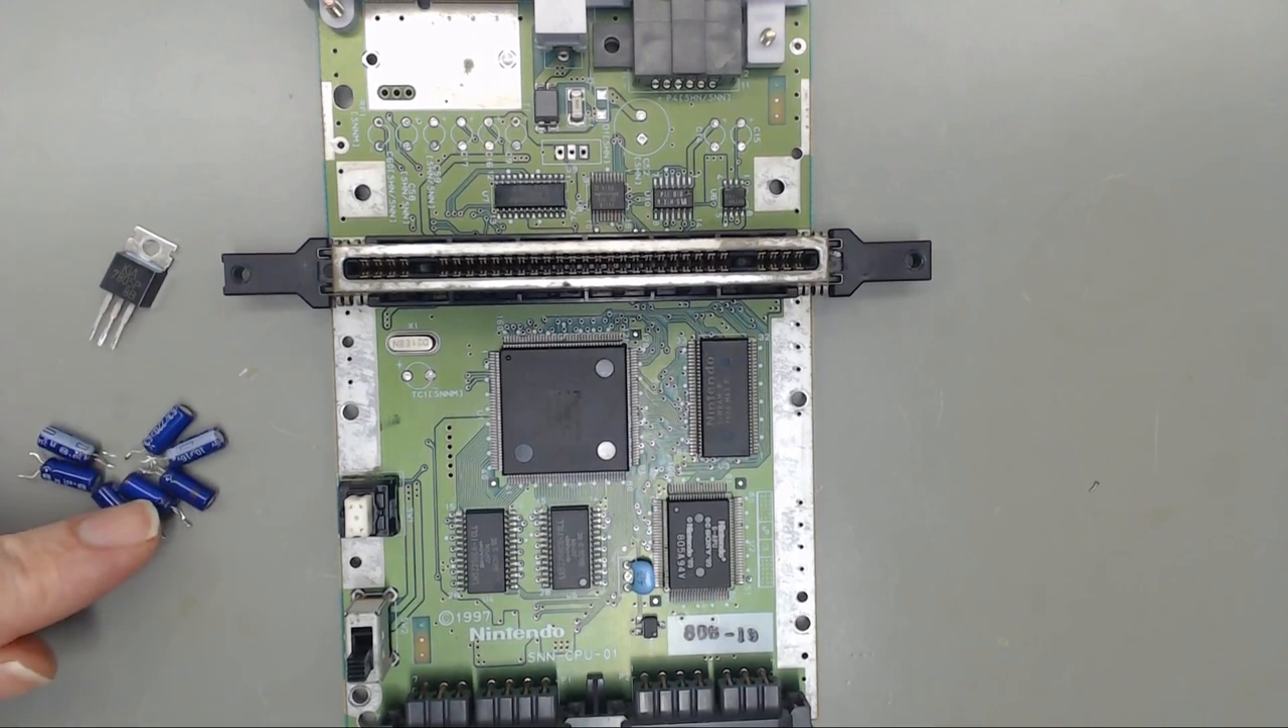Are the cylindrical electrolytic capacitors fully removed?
Yes.